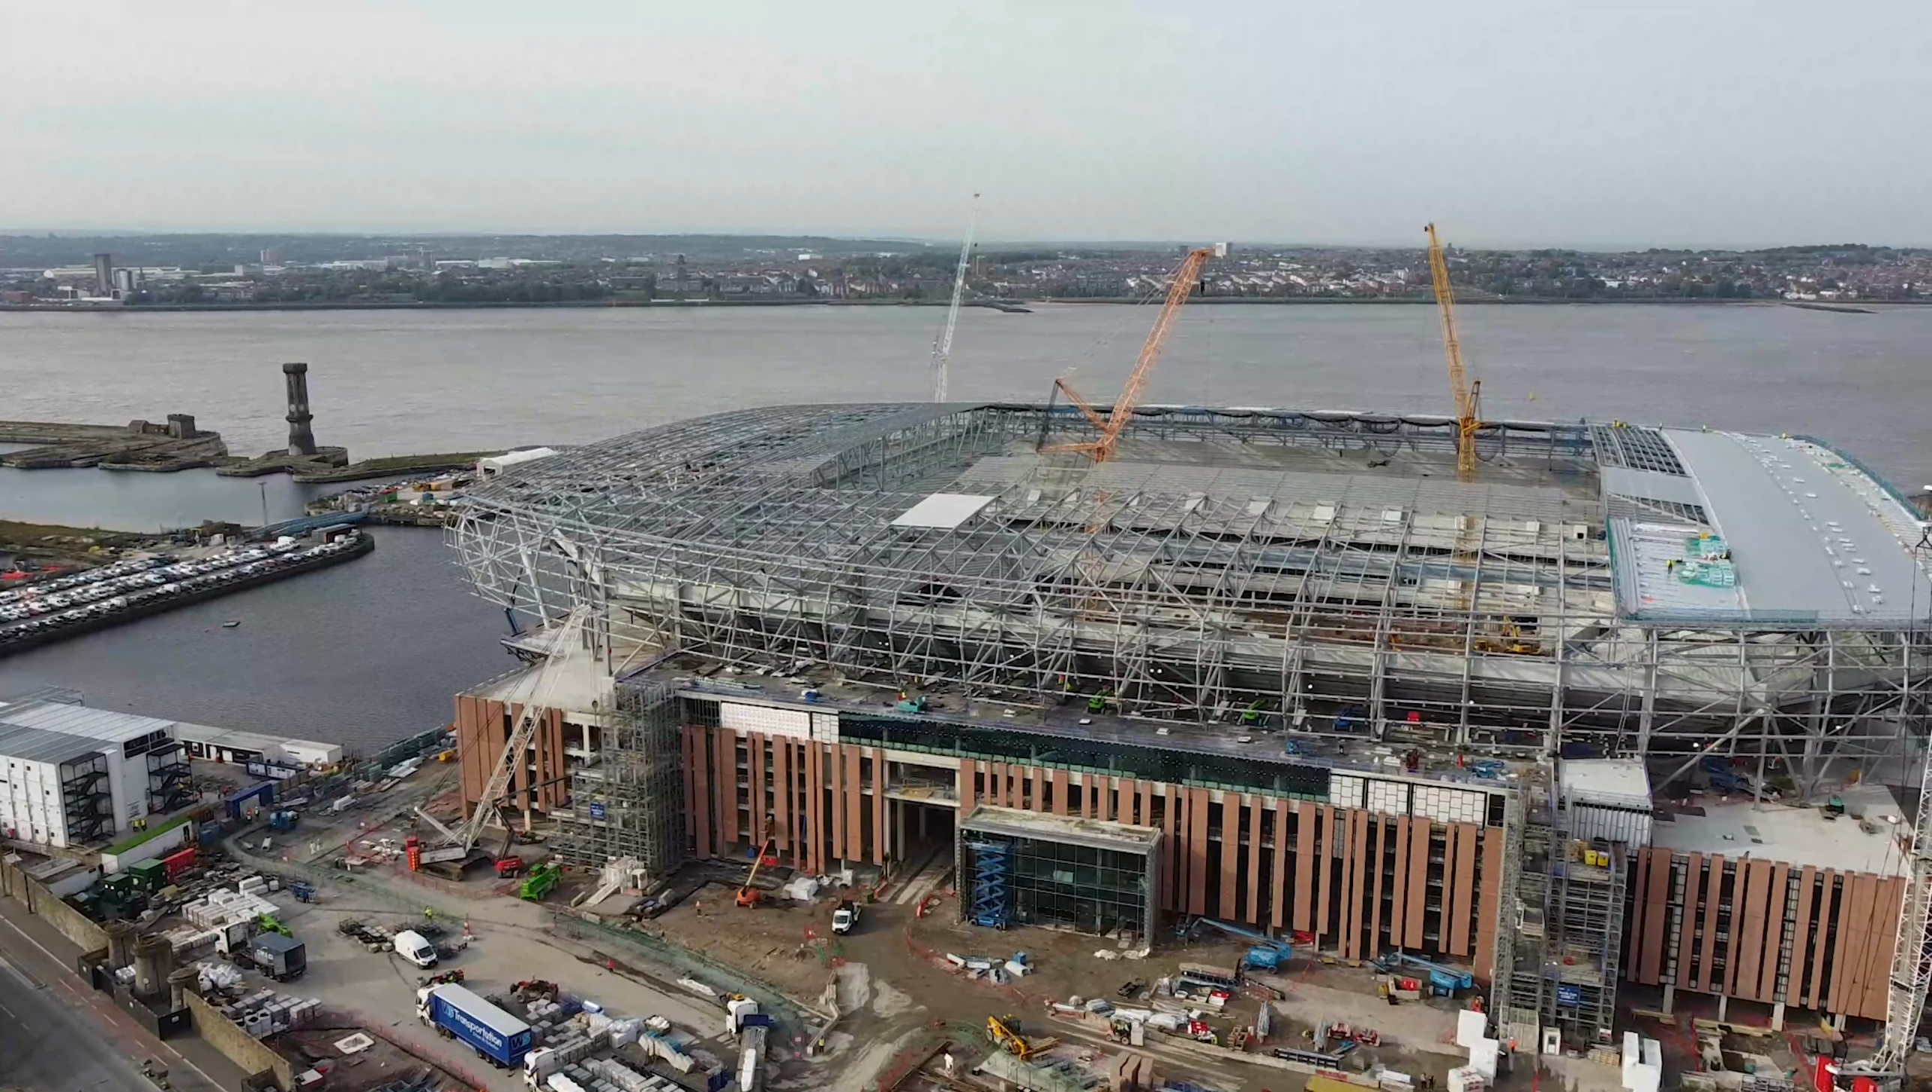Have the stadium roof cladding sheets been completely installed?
No.